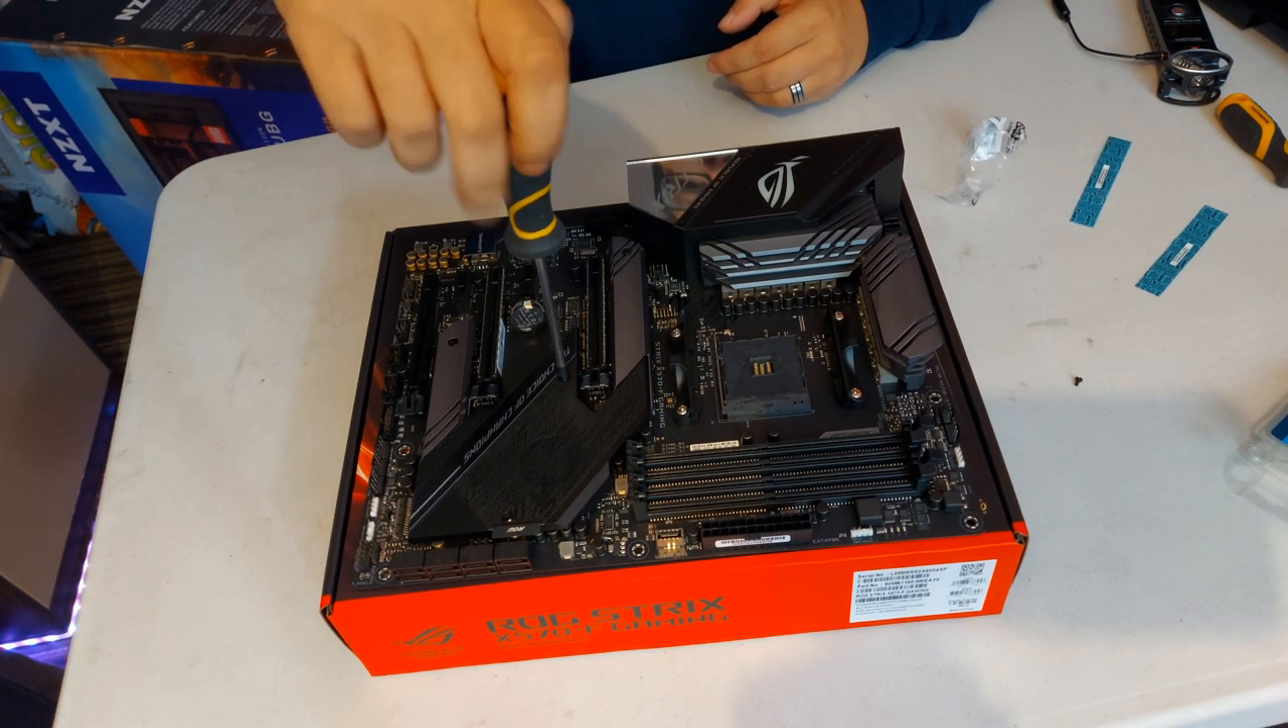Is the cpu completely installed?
No.